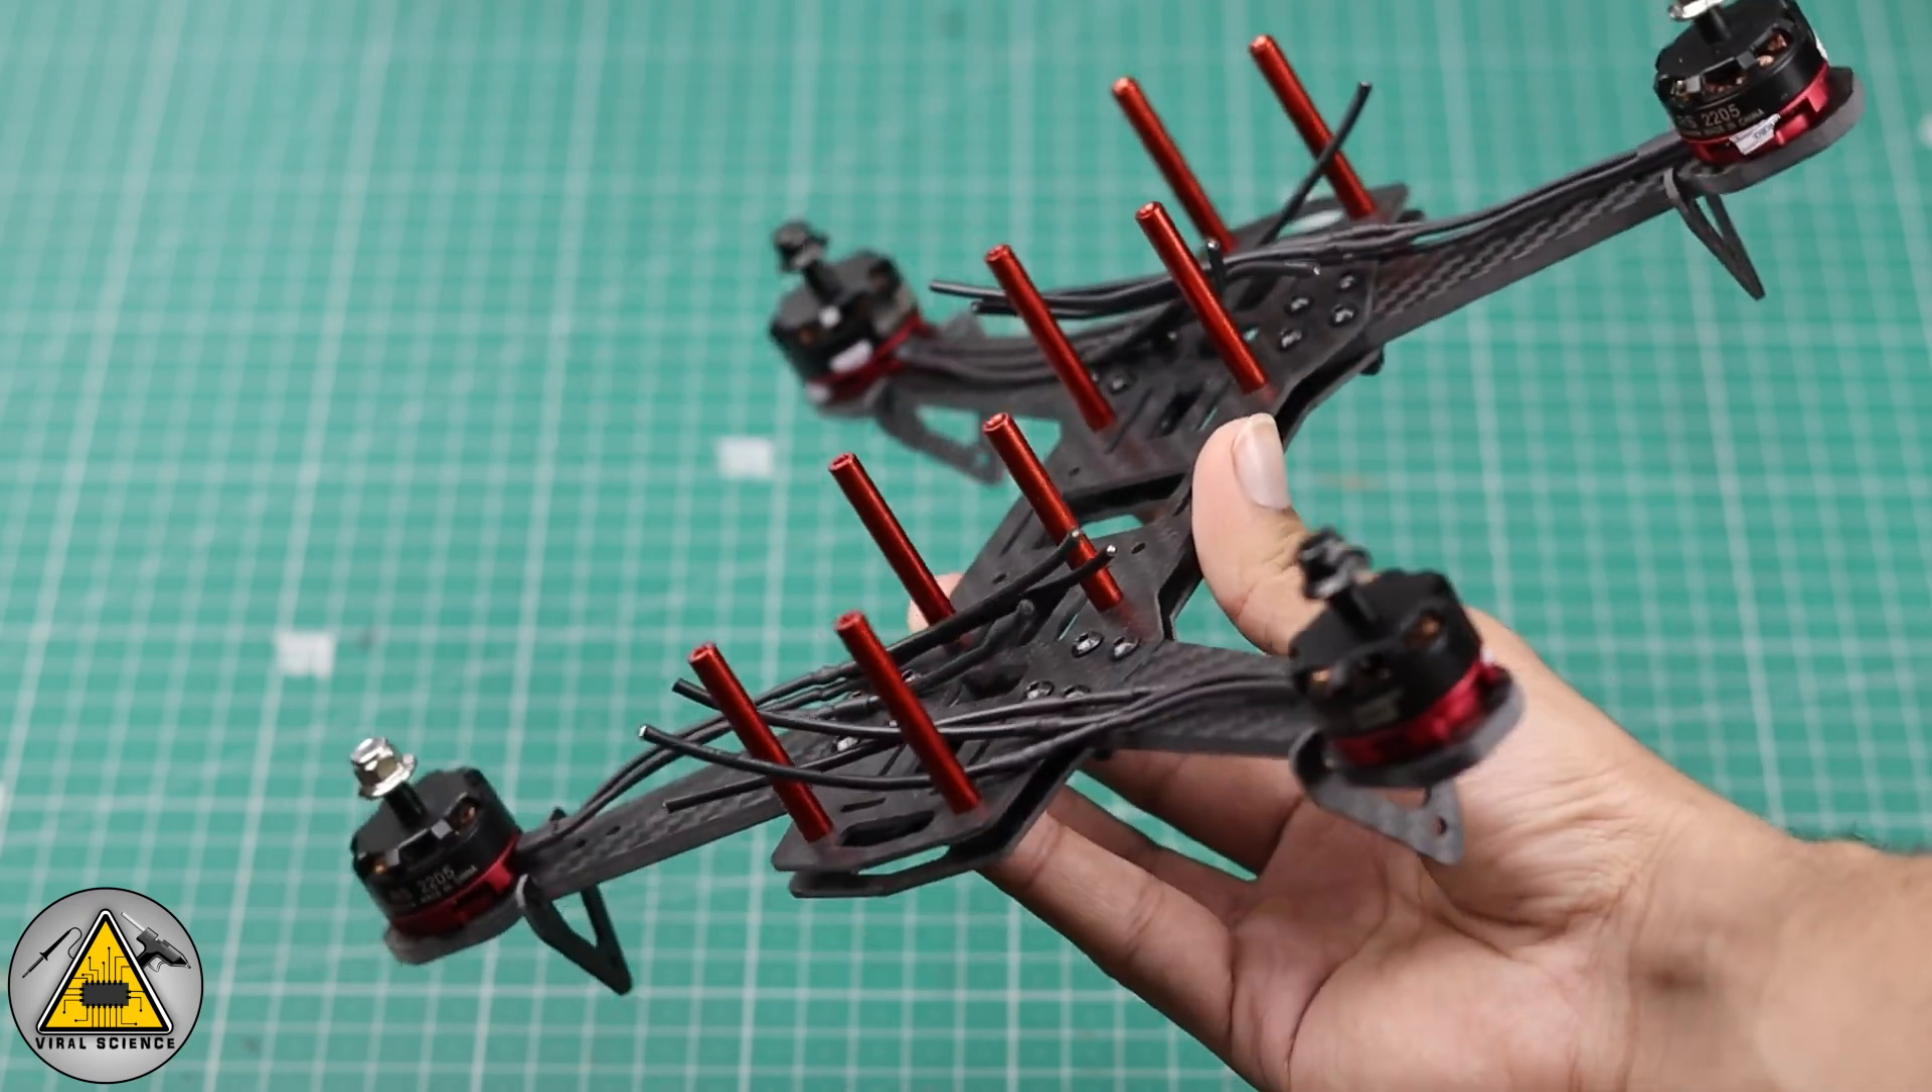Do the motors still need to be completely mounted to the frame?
No.